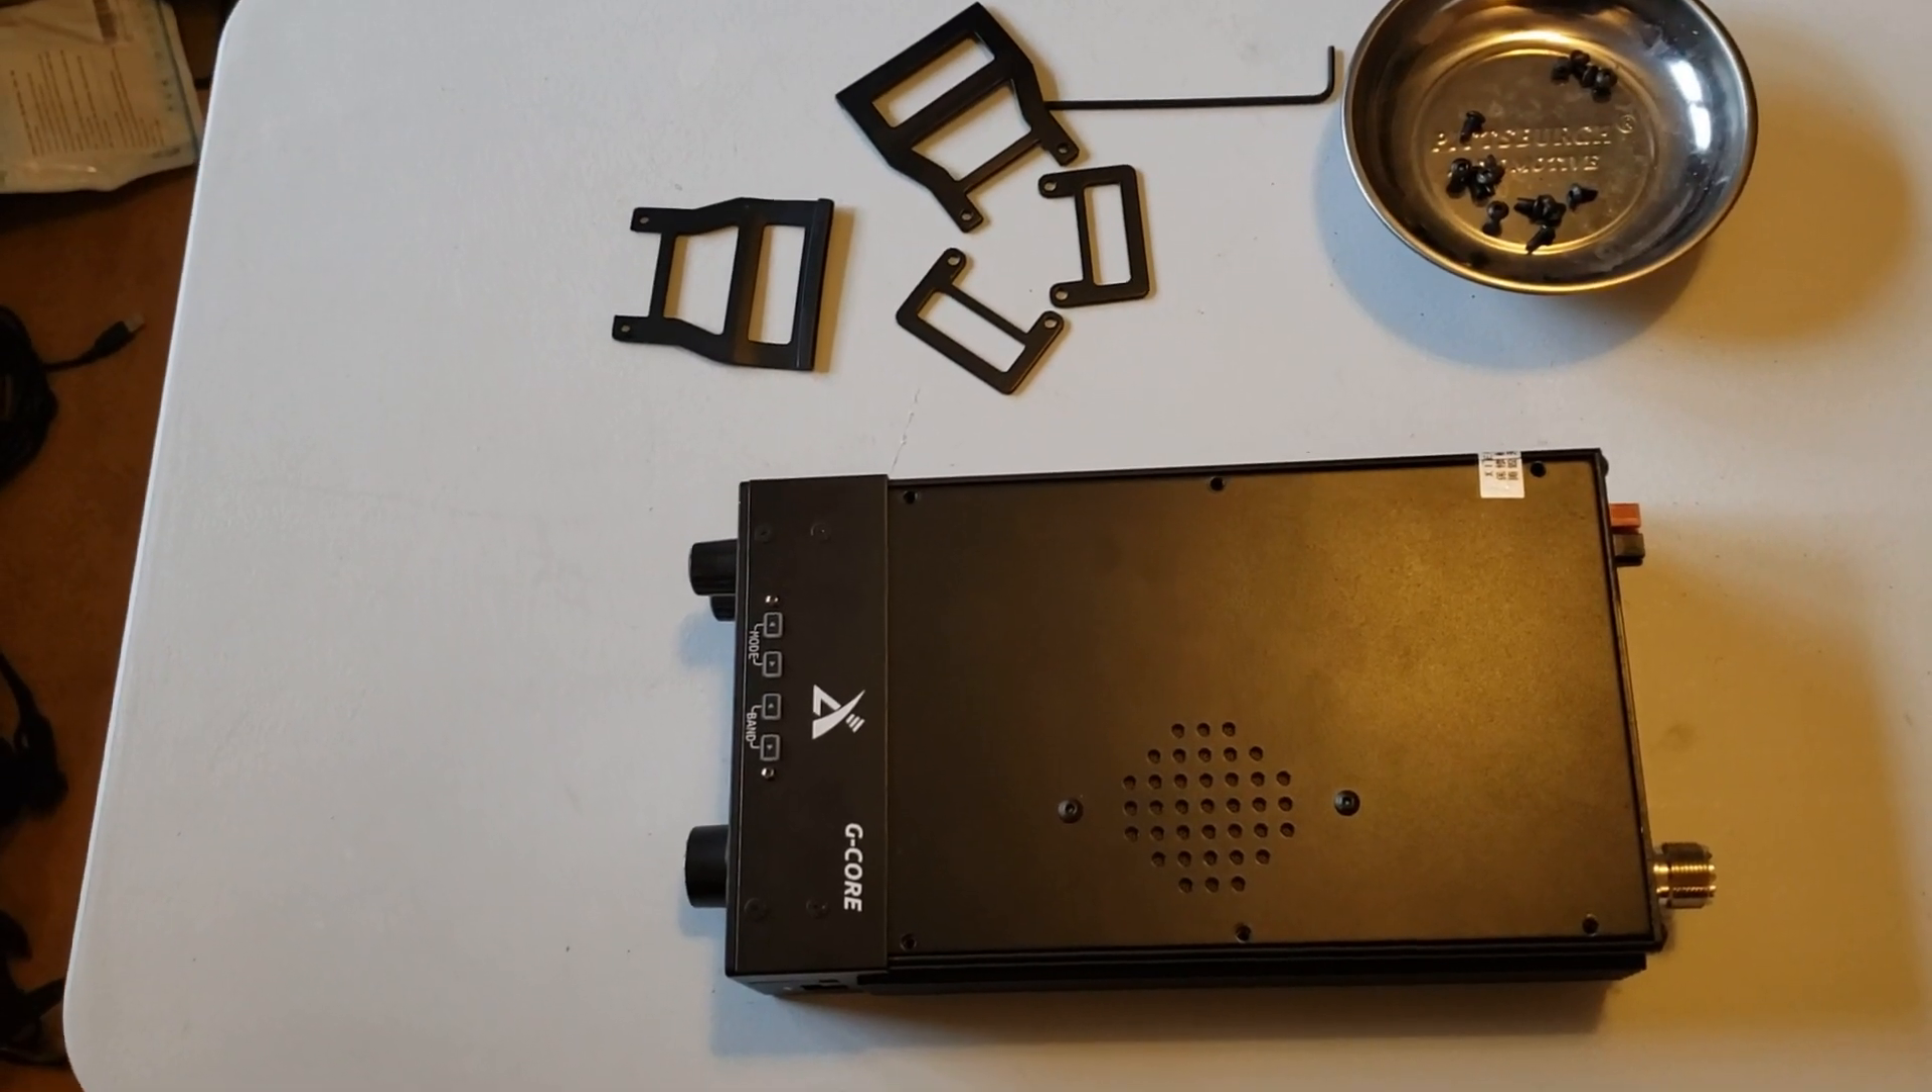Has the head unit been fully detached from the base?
No.